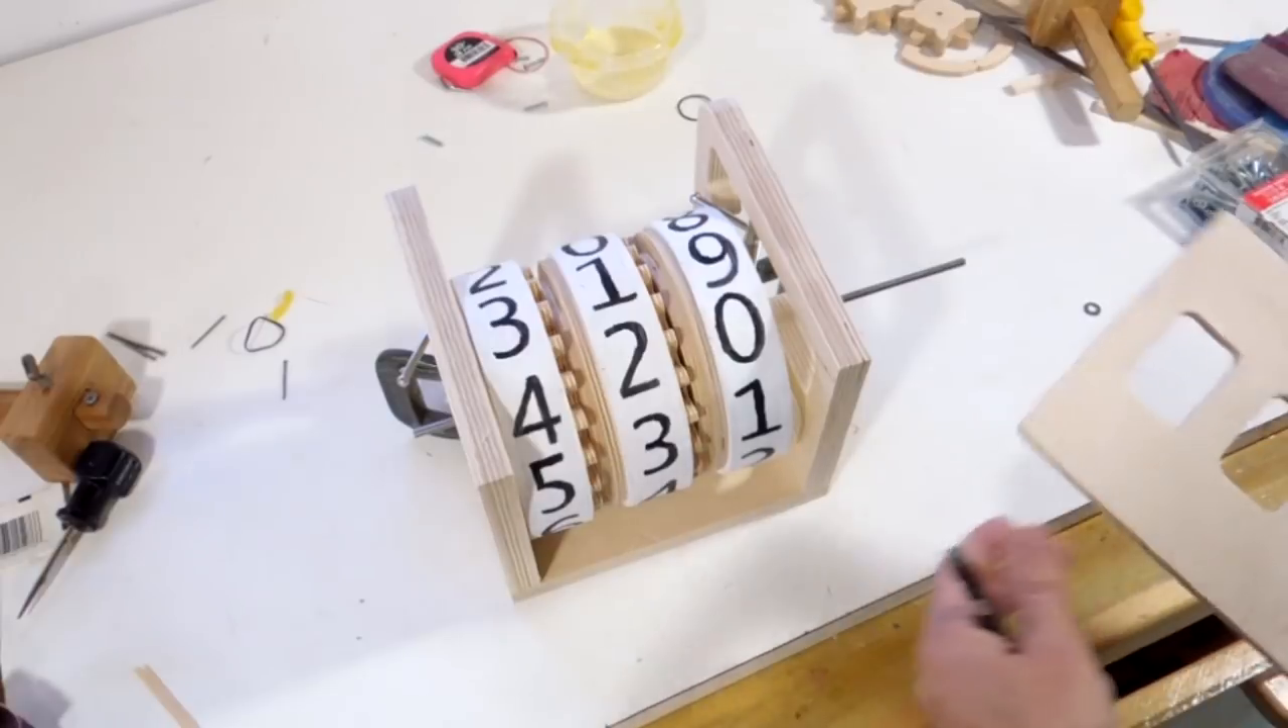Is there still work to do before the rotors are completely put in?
No.